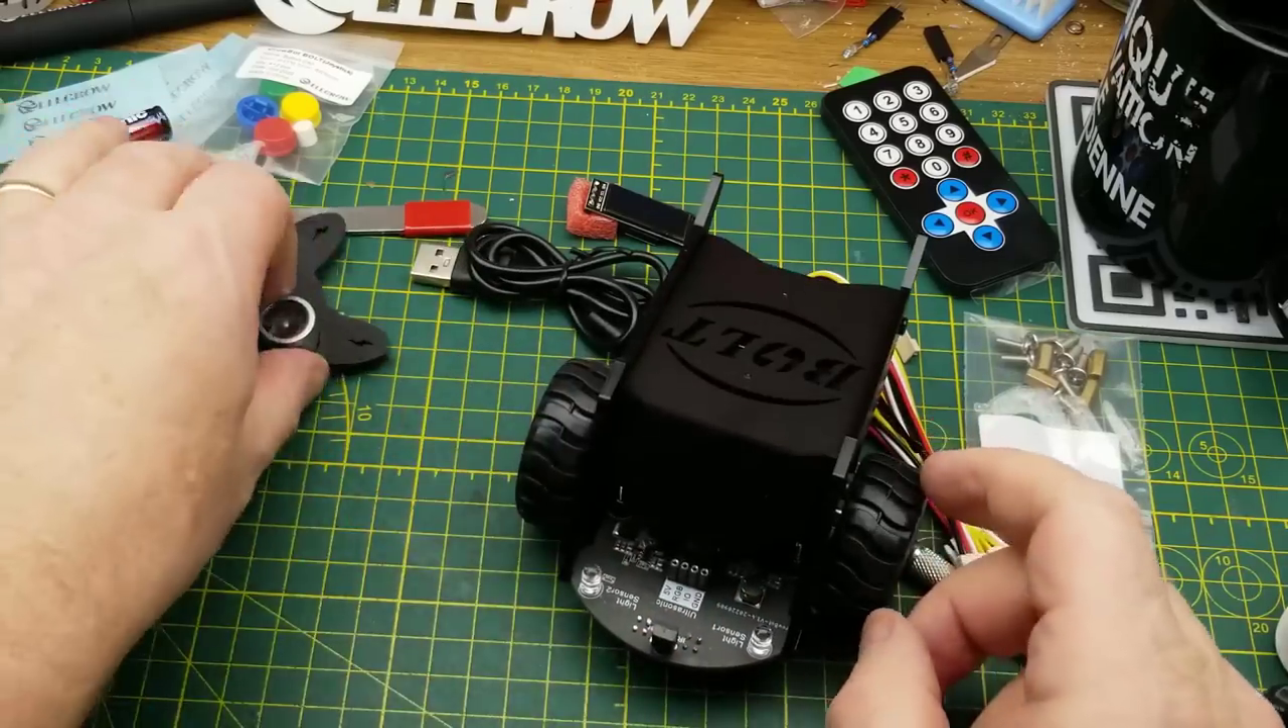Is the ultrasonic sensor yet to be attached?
Yes.